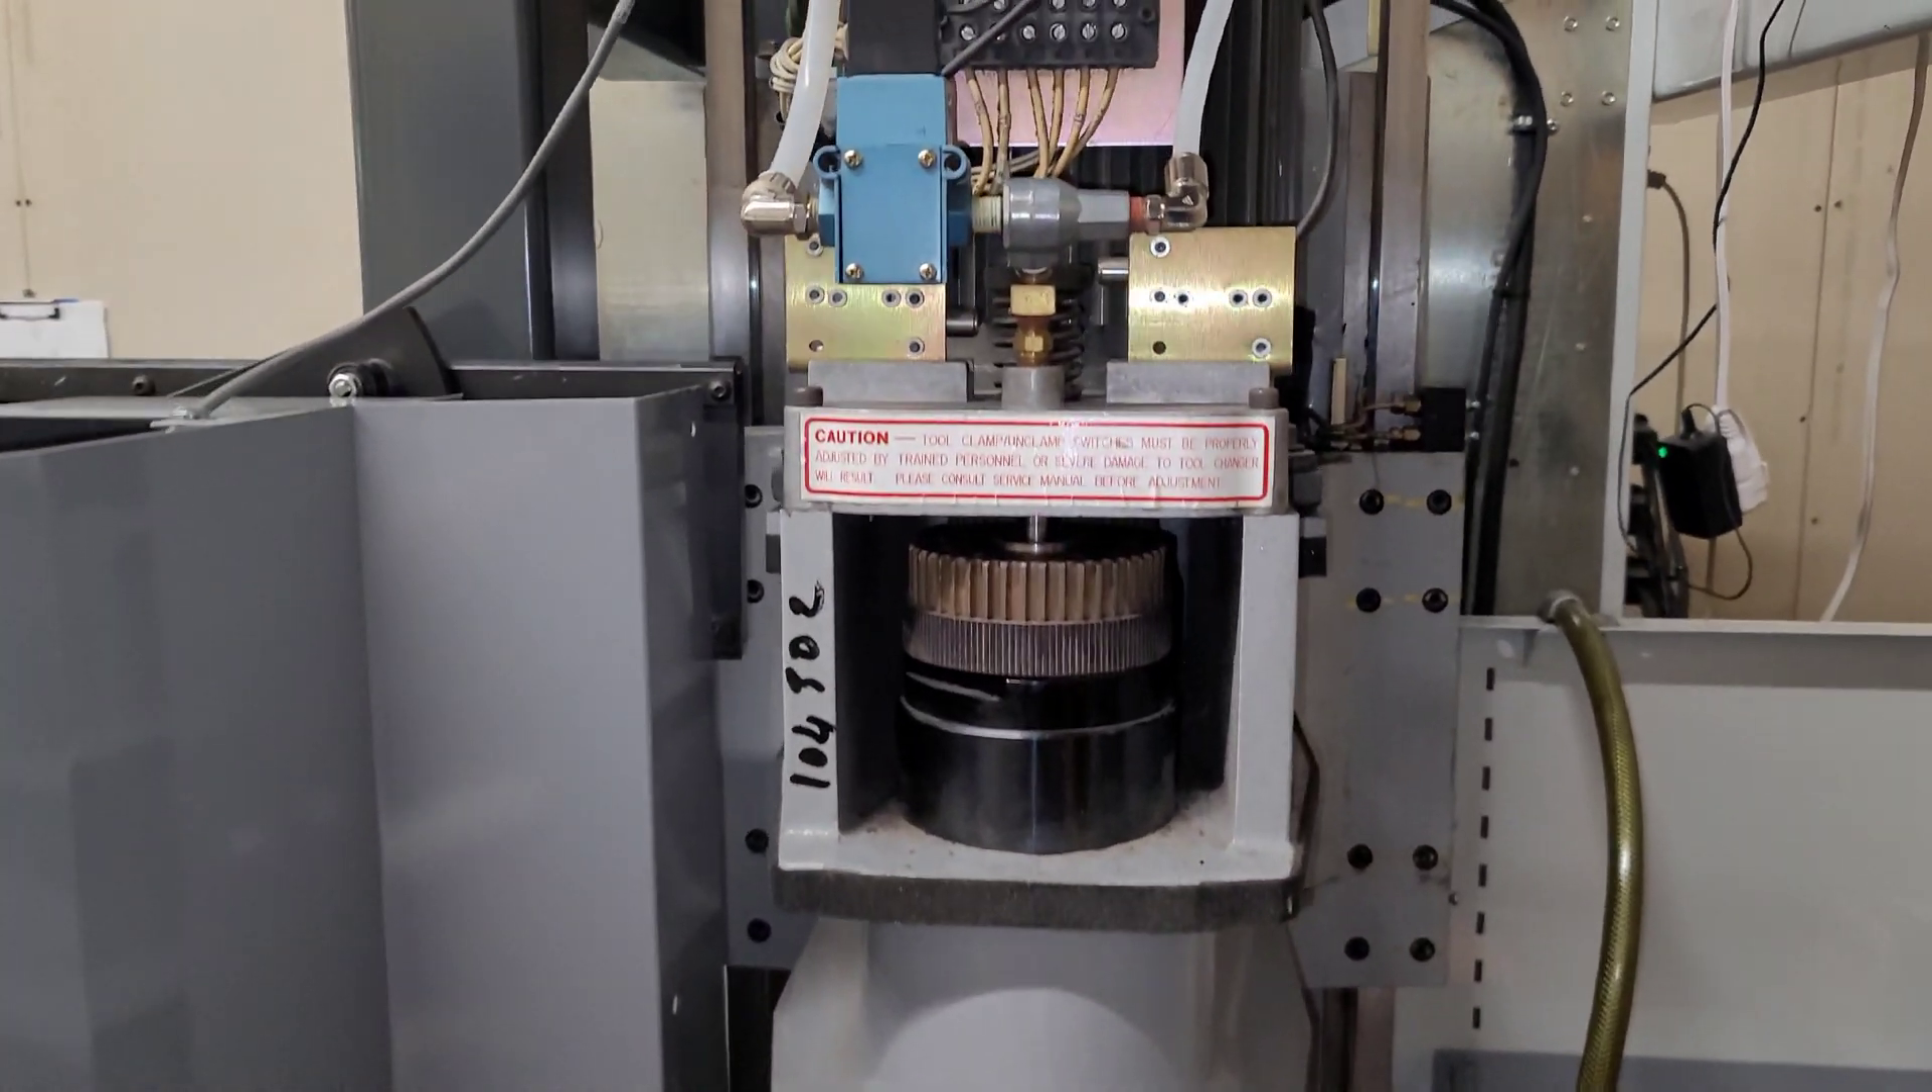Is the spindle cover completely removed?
Yes.